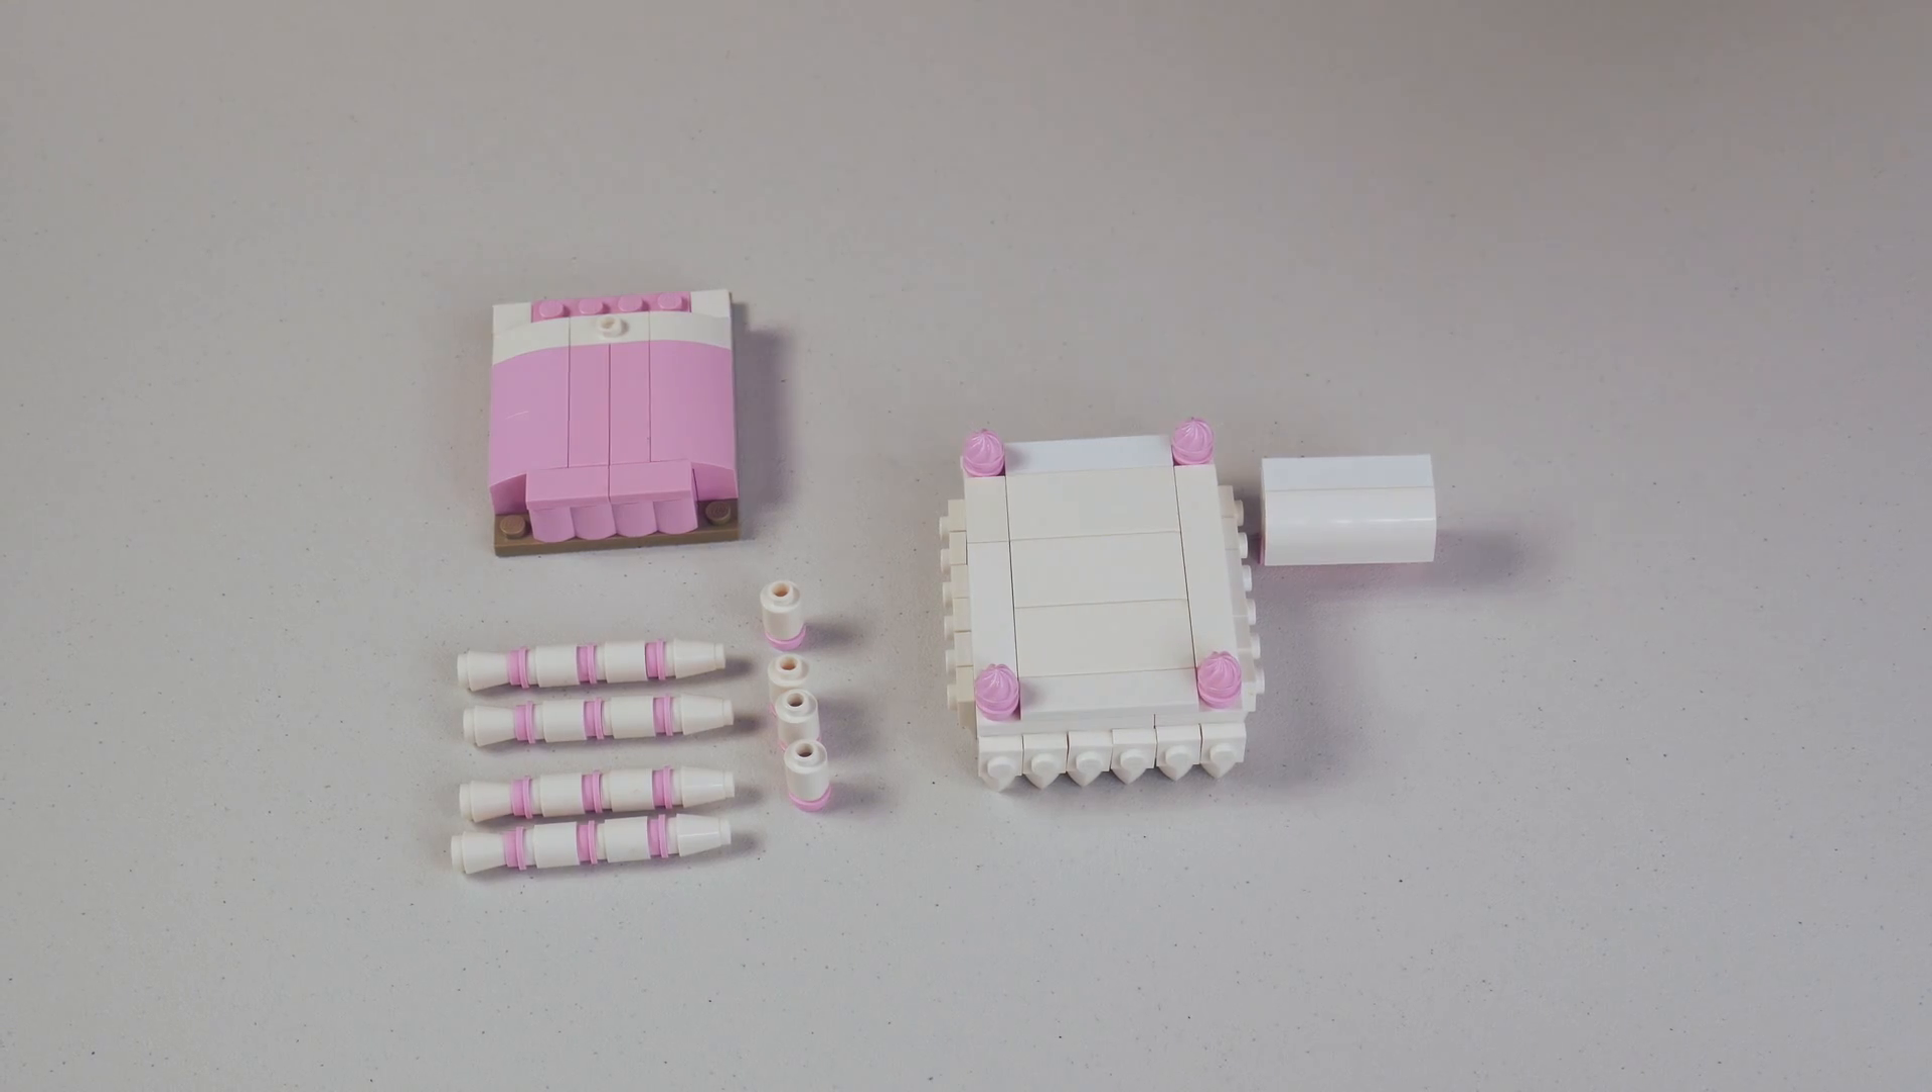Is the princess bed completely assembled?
No.